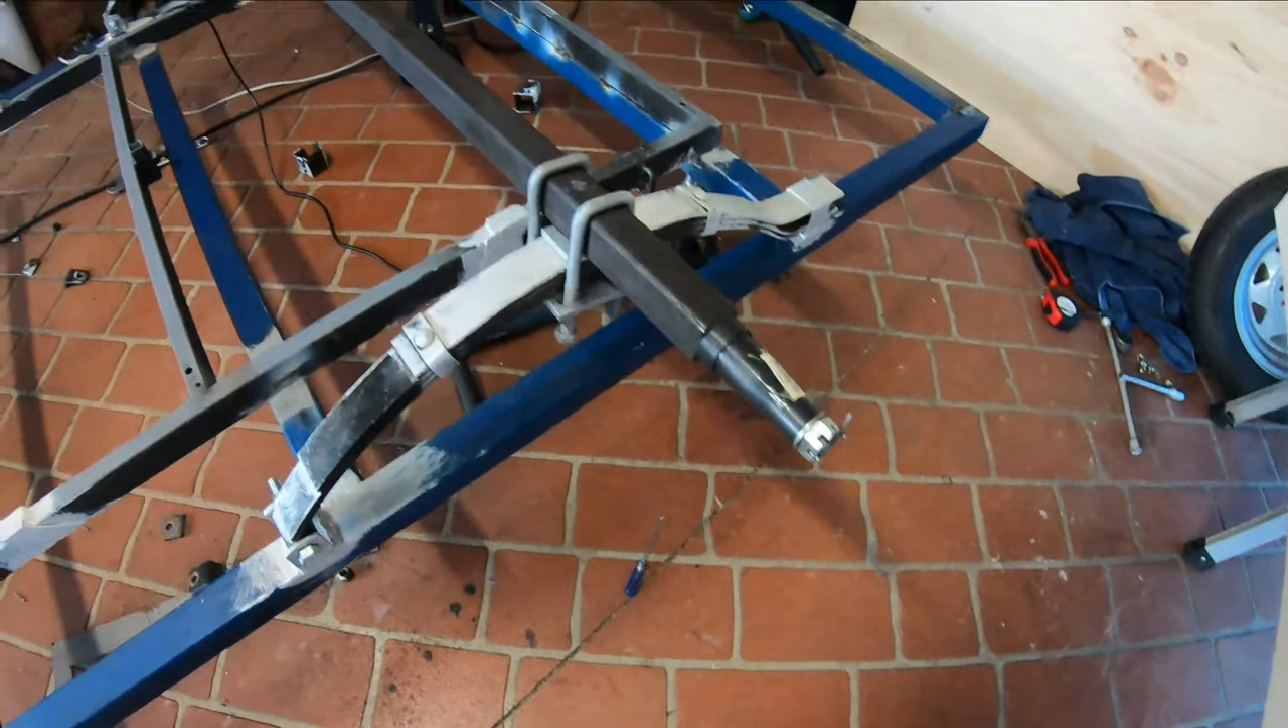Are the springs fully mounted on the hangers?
Yes.